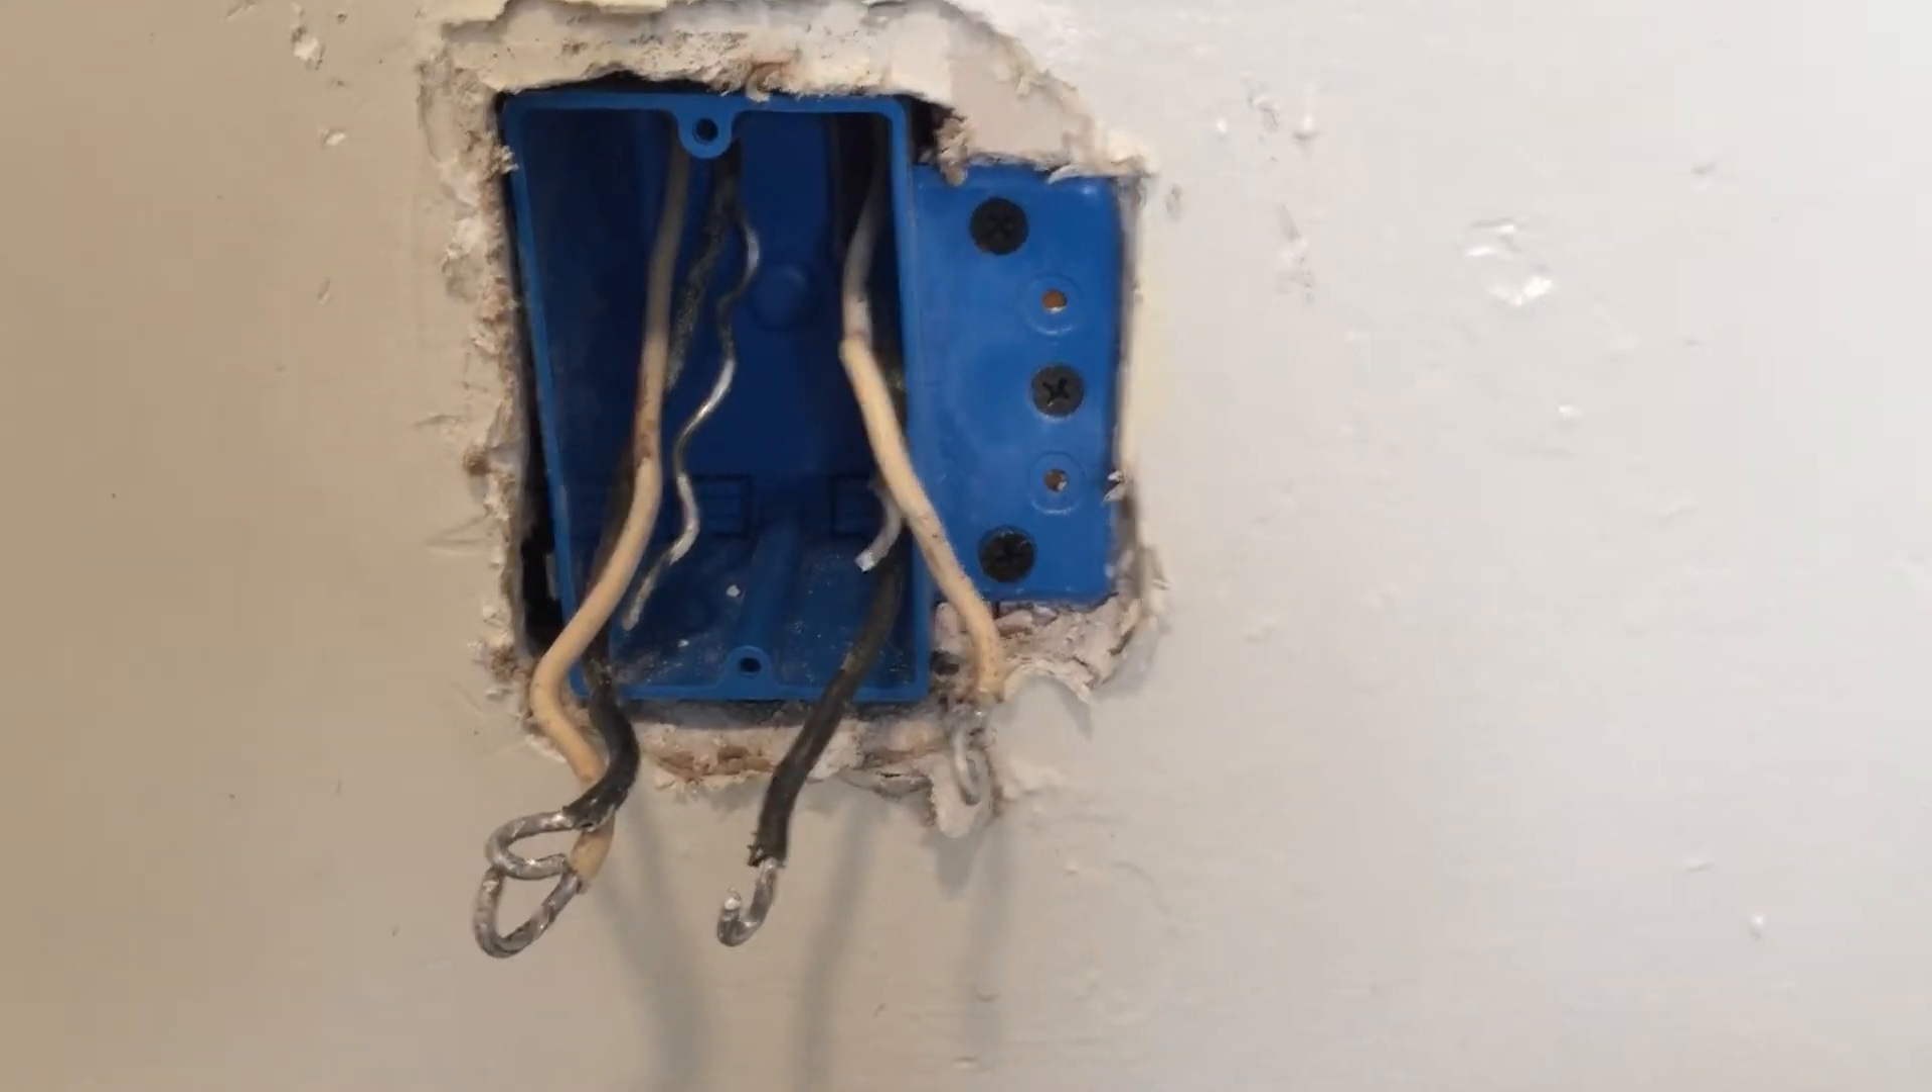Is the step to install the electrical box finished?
Yes.